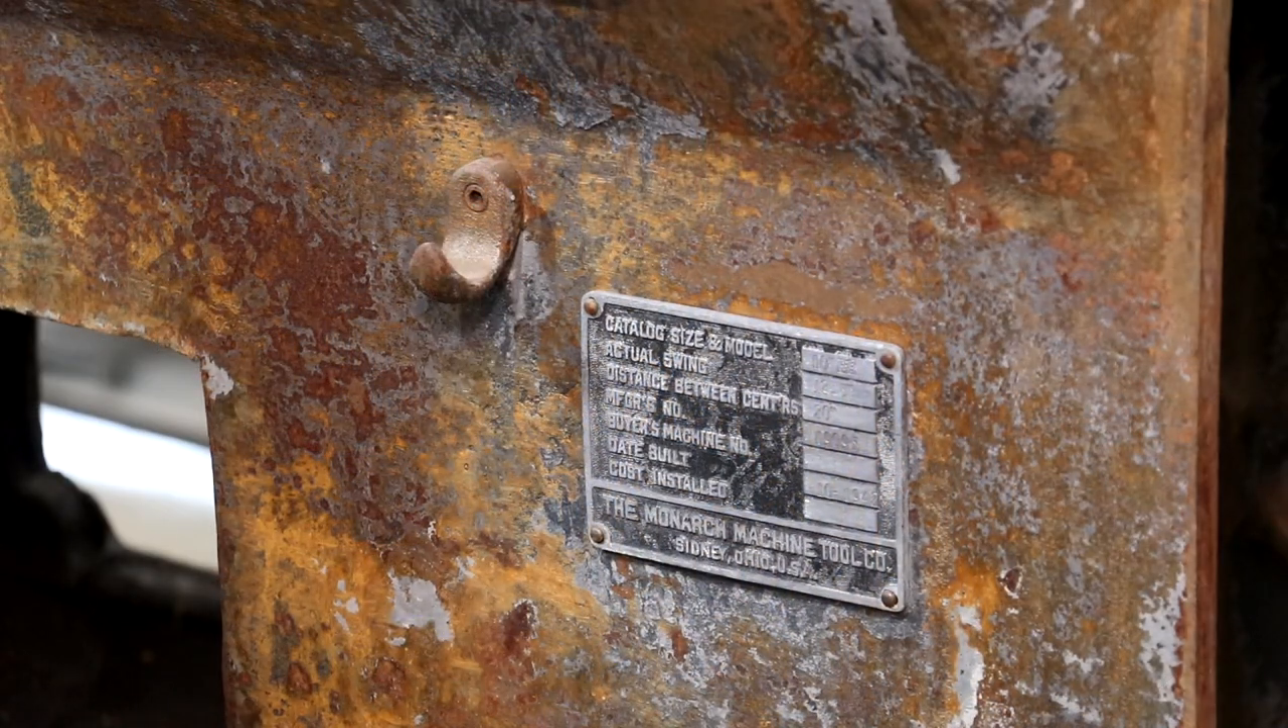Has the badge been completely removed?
No.